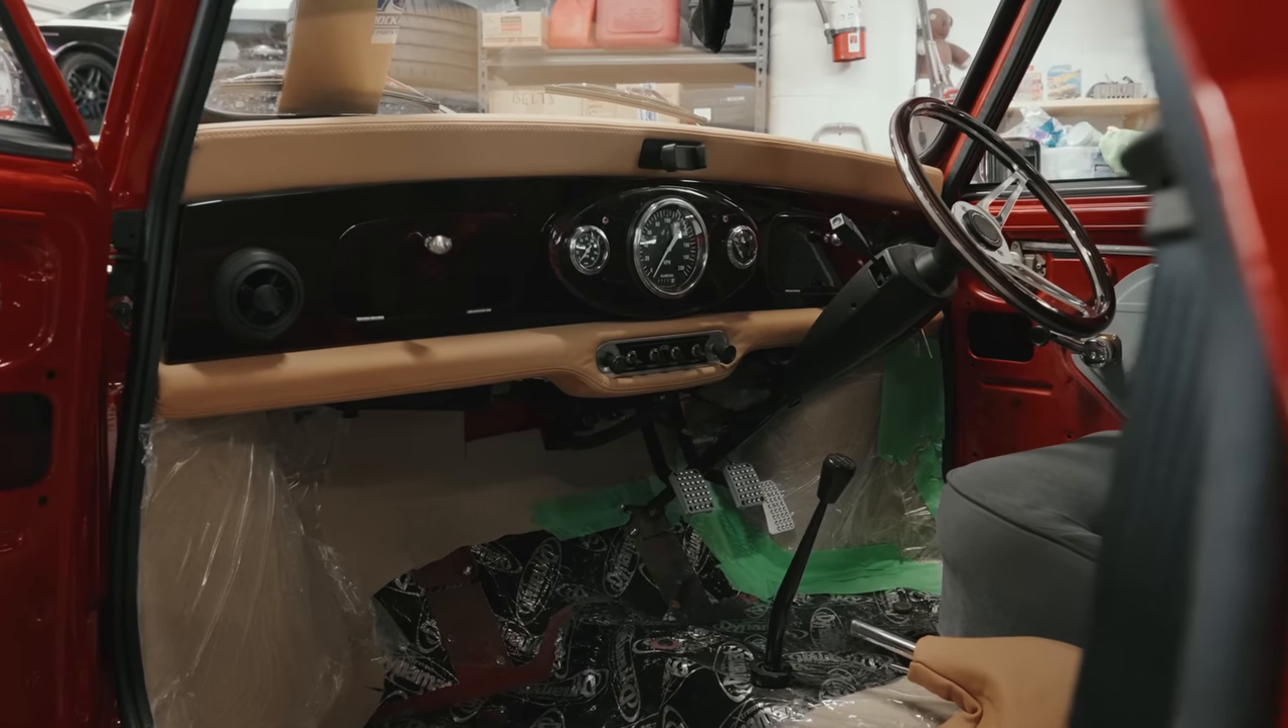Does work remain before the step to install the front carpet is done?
Yes.